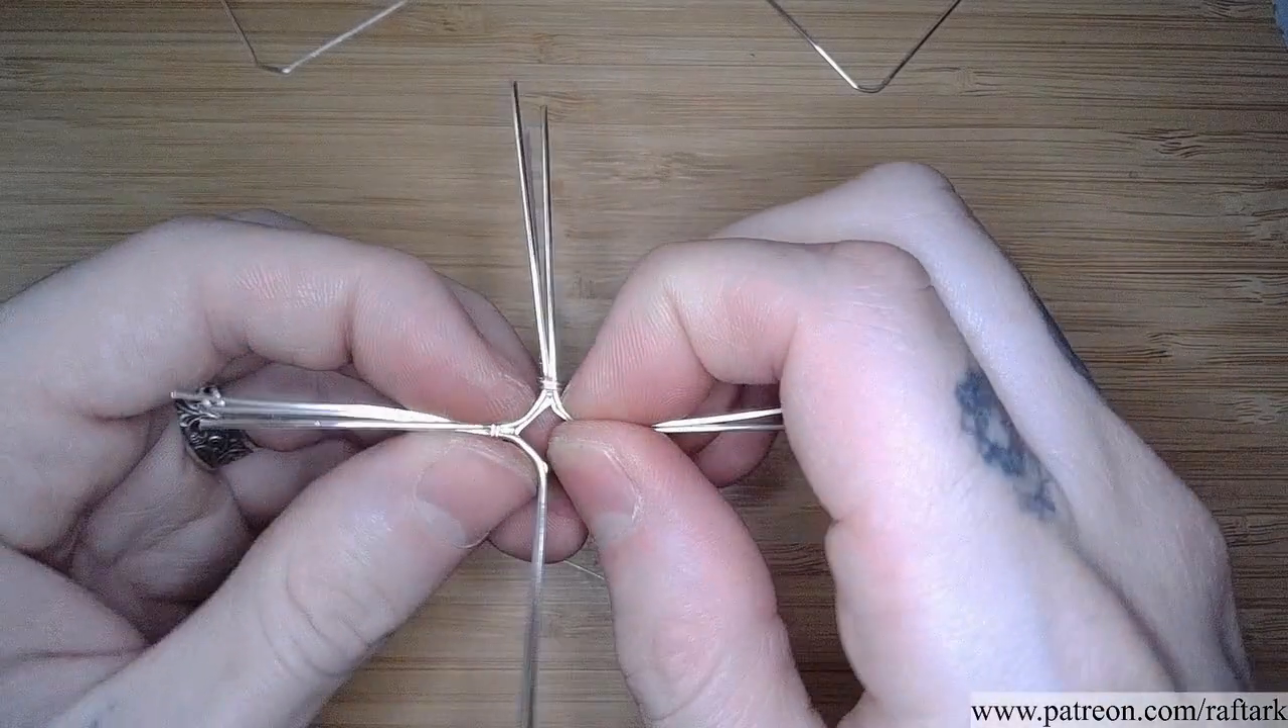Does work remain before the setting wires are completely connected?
Yes.